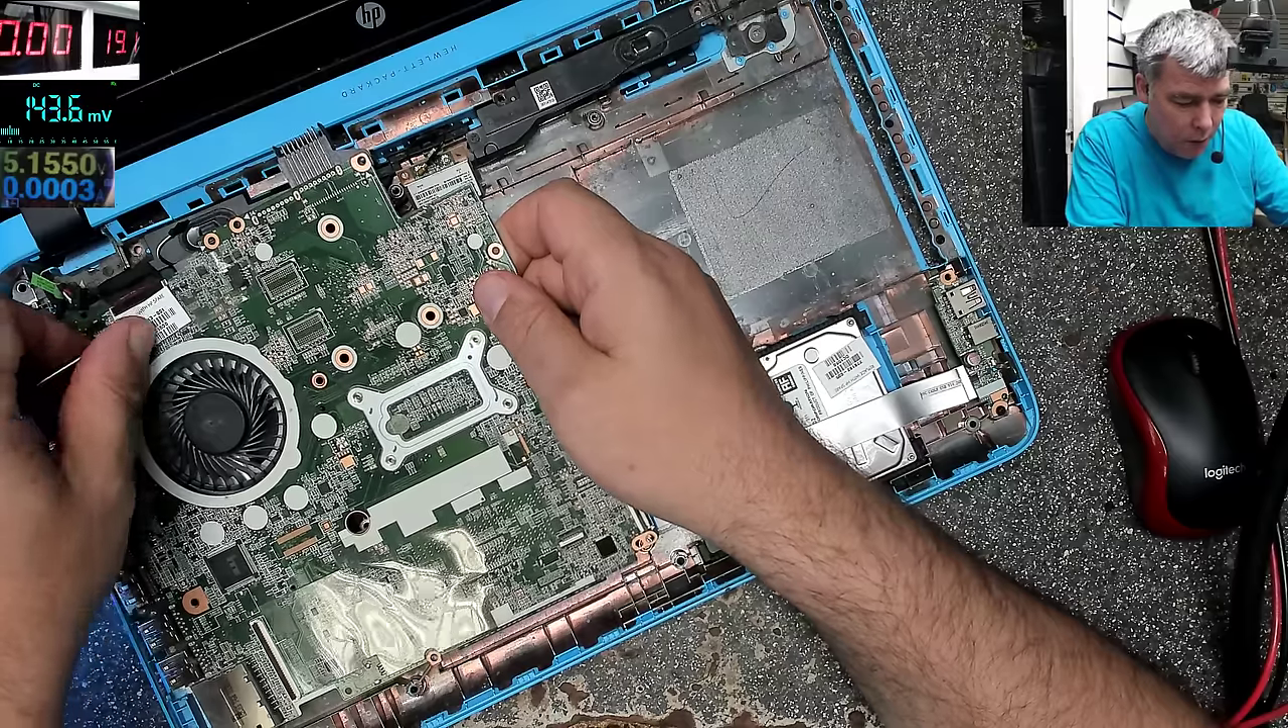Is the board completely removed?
No.